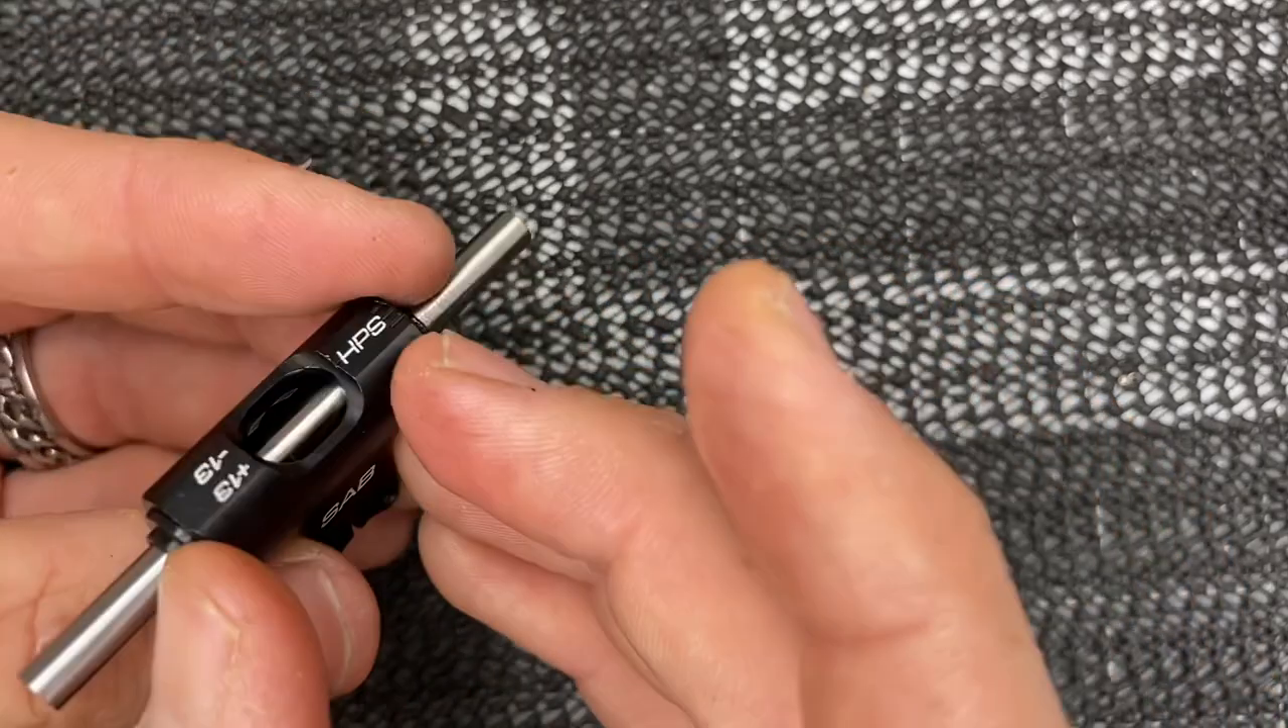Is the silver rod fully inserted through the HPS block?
Yes.